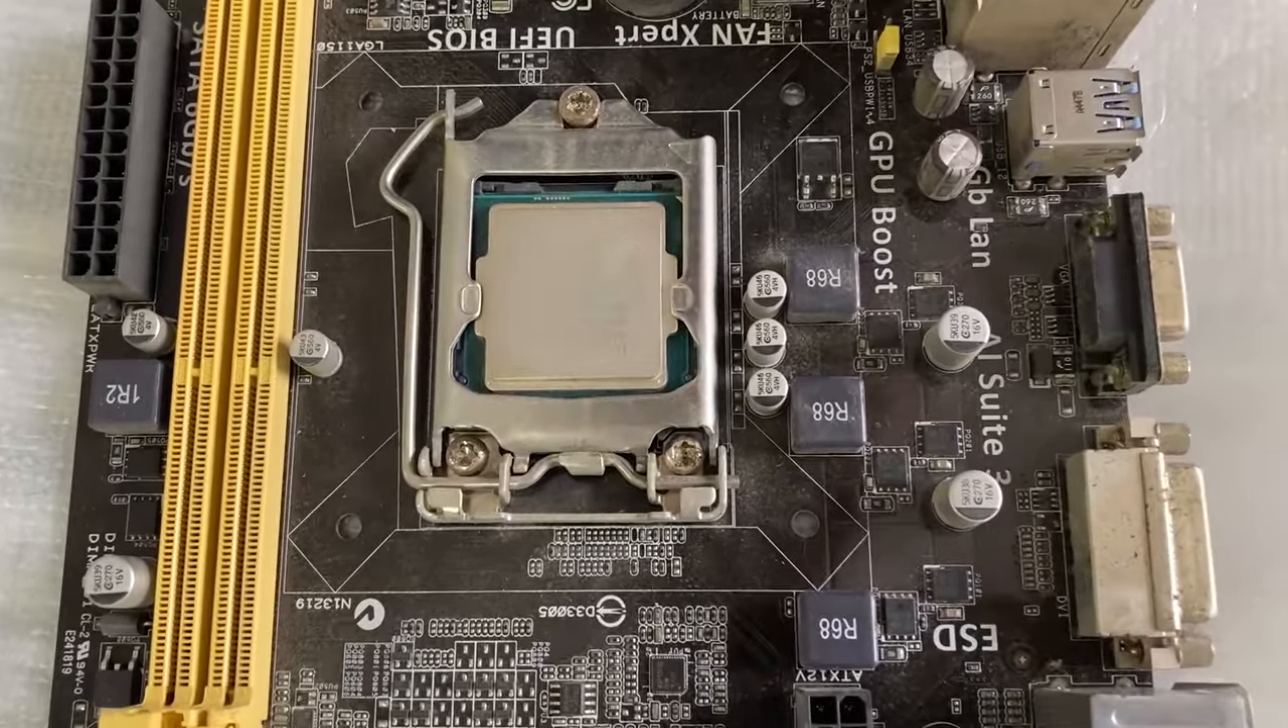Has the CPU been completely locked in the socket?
Yes.